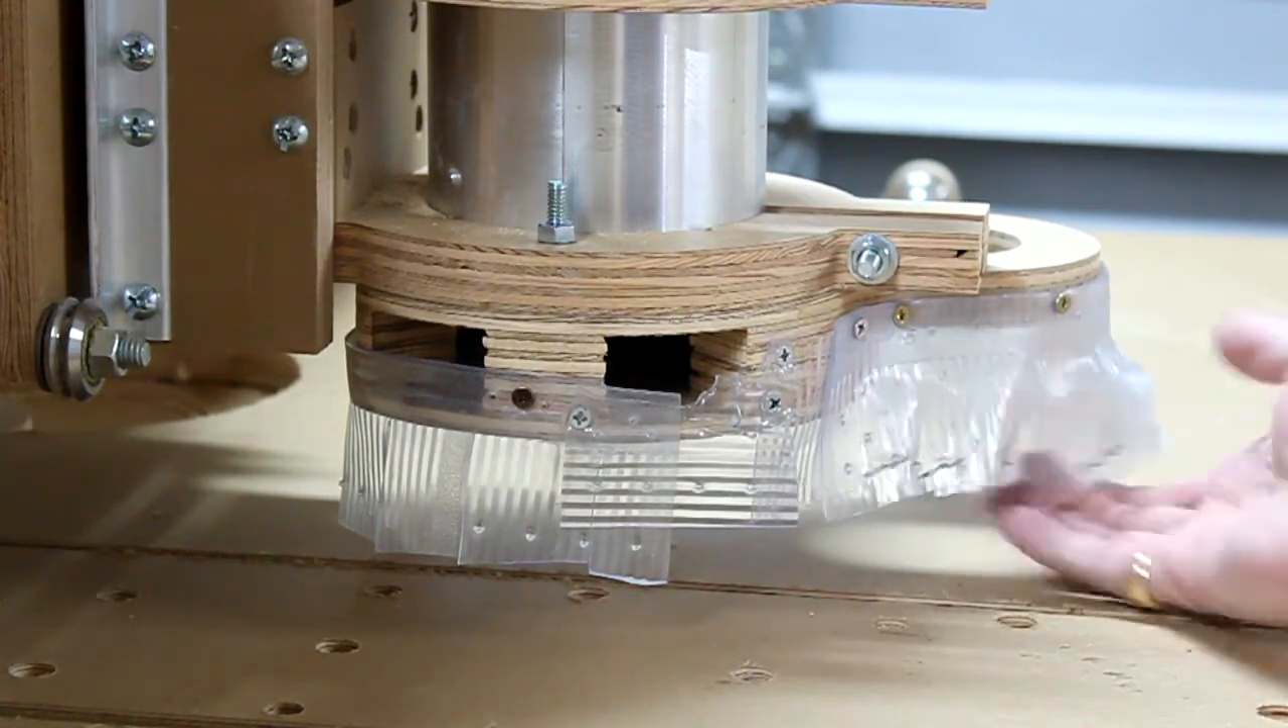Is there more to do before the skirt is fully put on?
No.